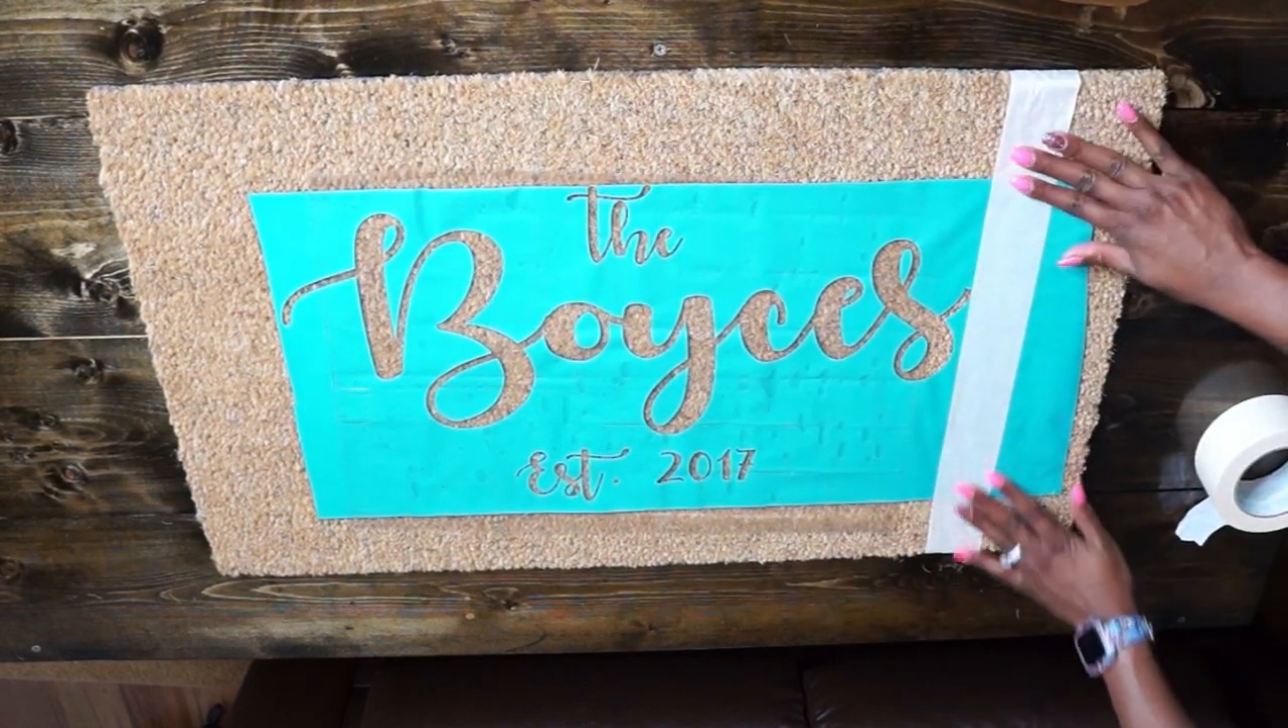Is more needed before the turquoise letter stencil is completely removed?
Yes.